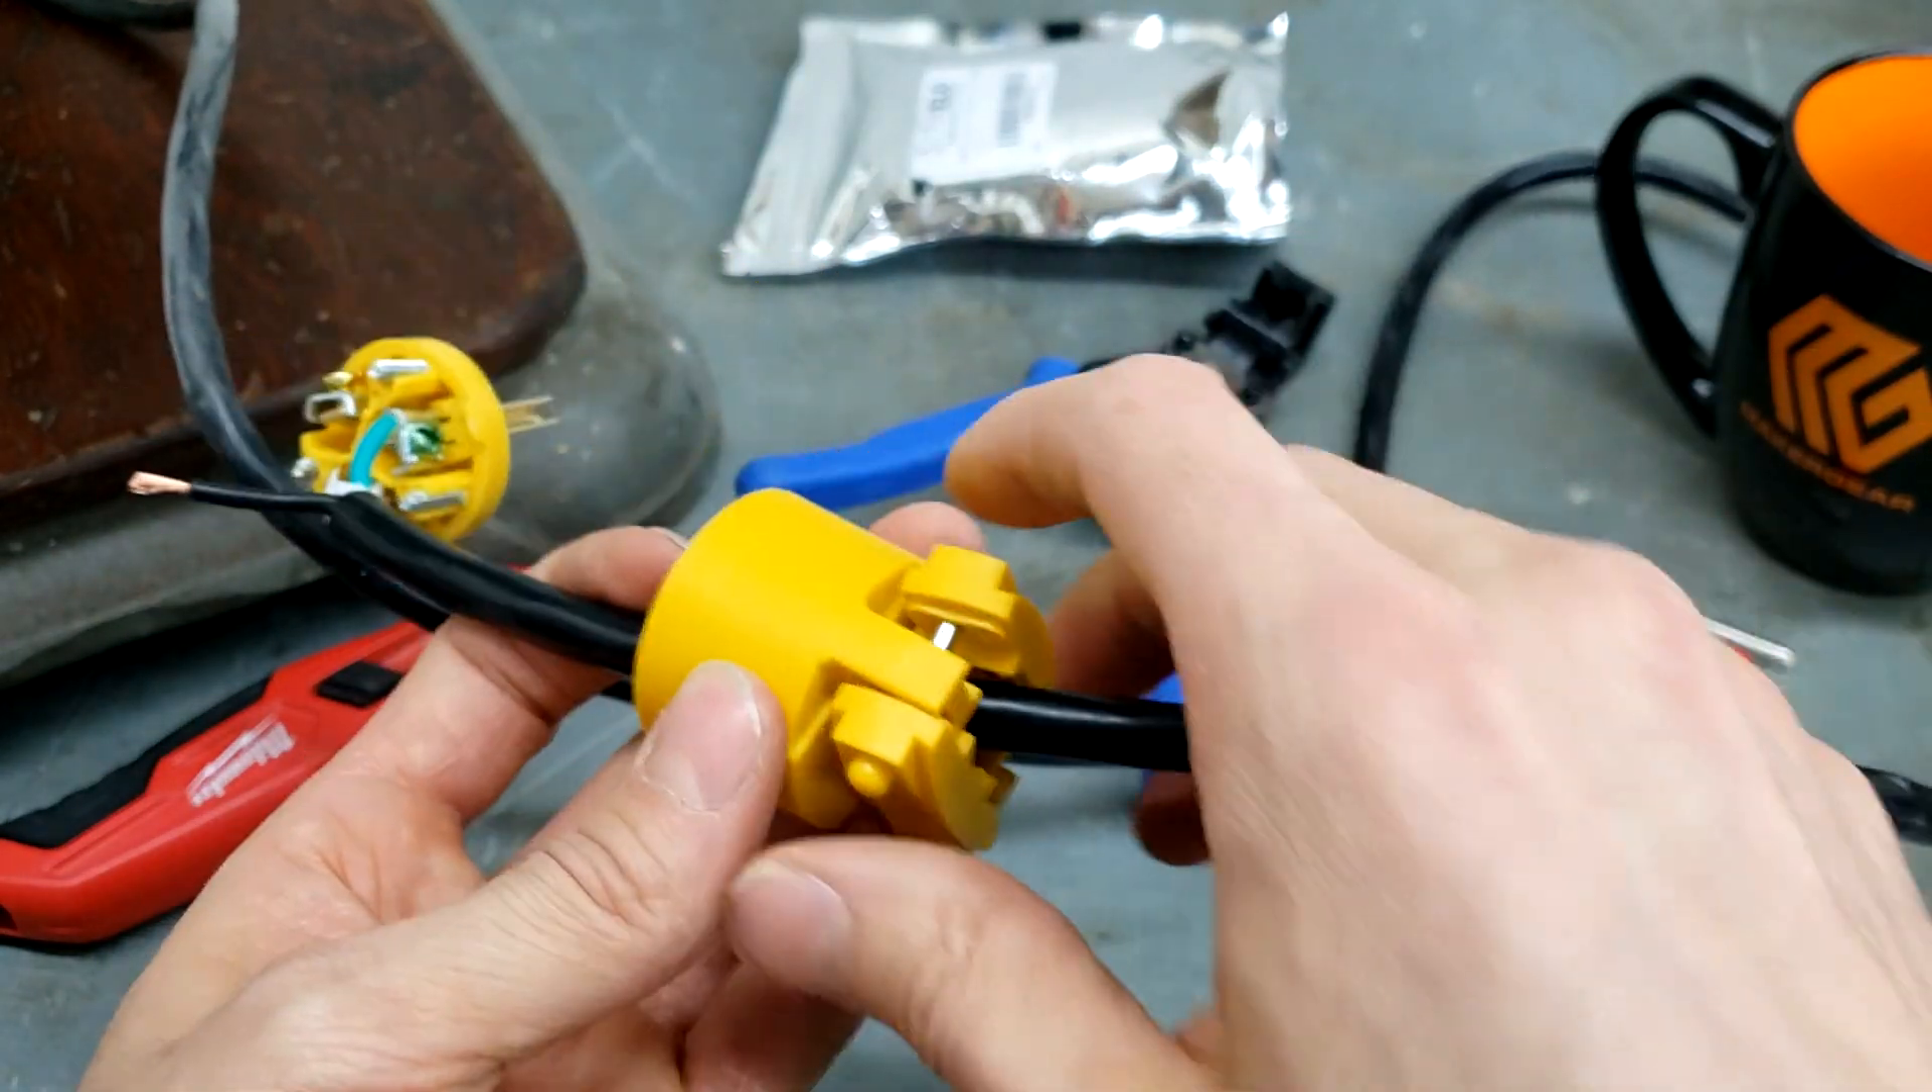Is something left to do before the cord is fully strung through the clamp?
No.